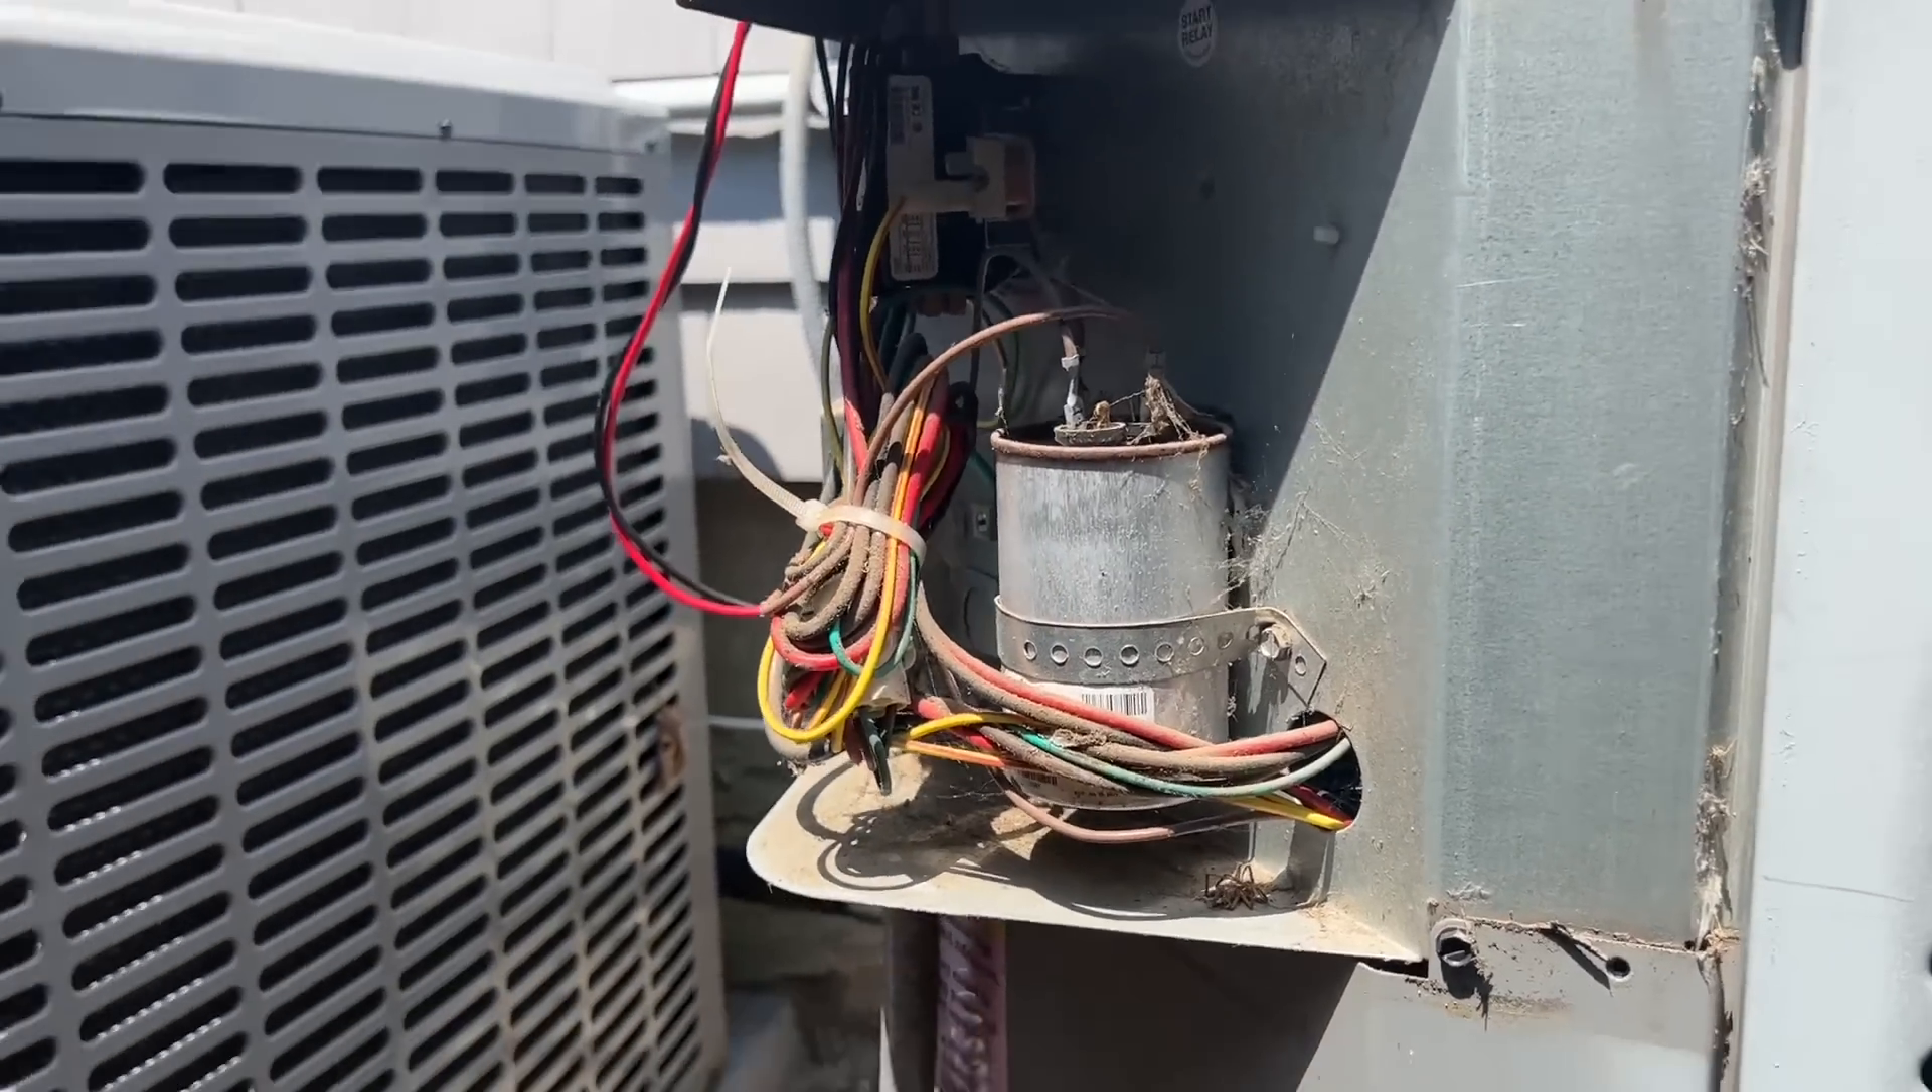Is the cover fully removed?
Yes.